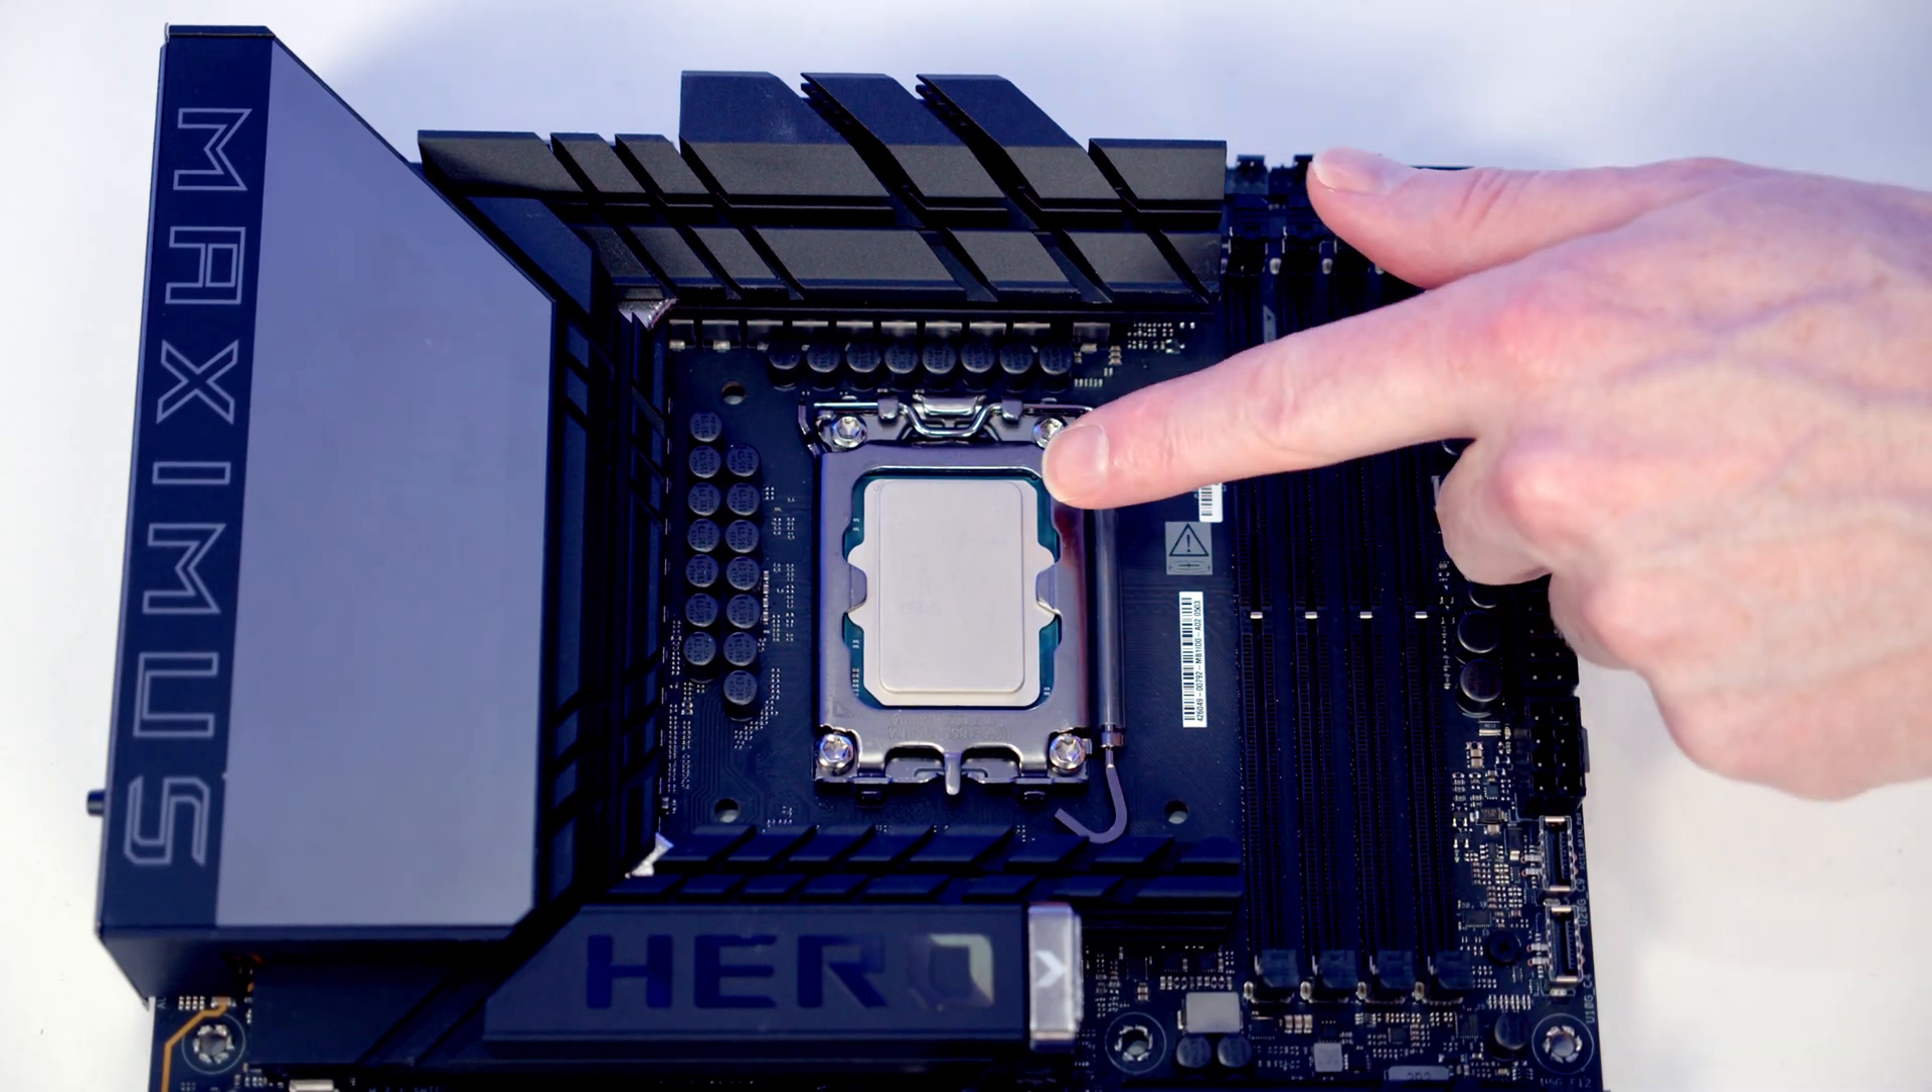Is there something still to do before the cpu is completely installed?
No.